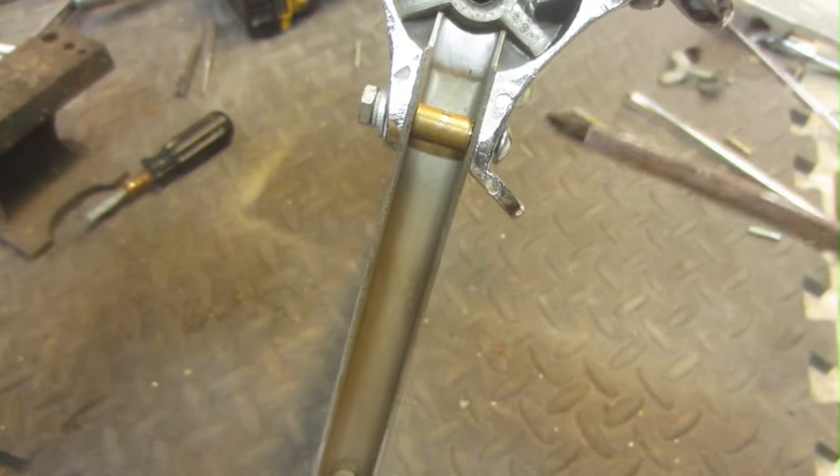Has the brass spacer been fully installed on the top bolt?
Yes.